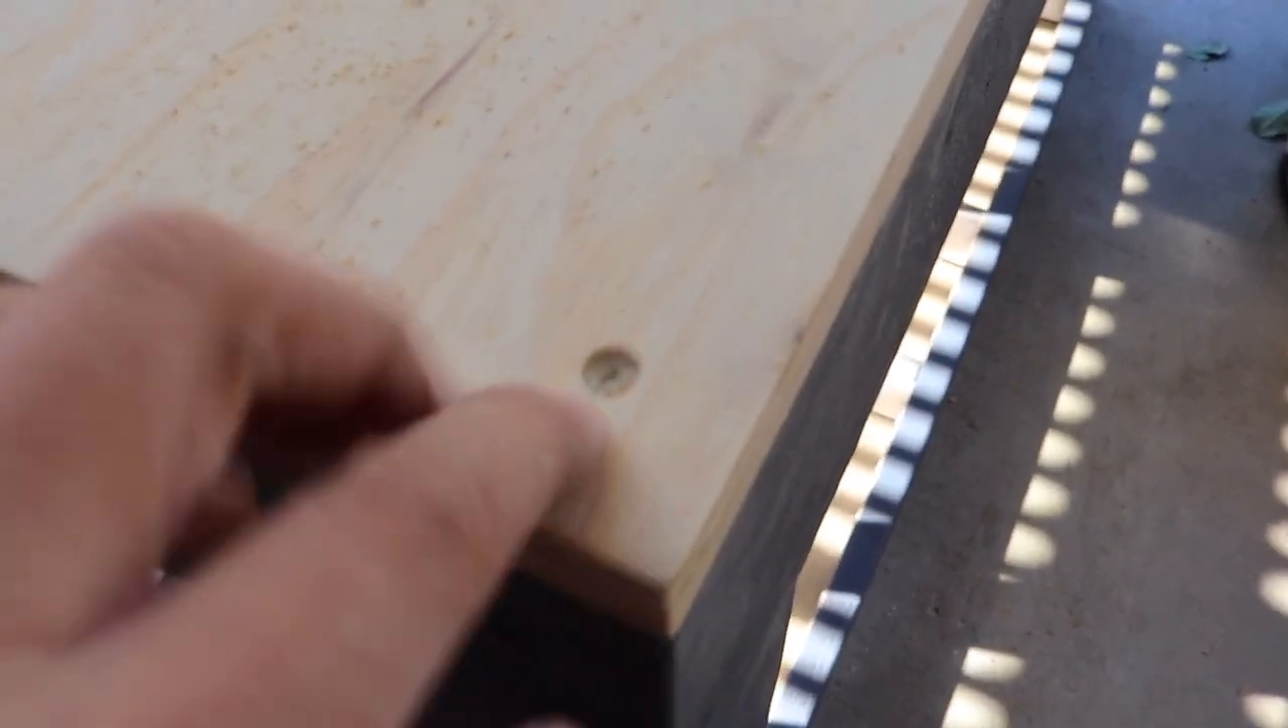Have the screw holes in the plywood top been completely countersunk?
Yes.